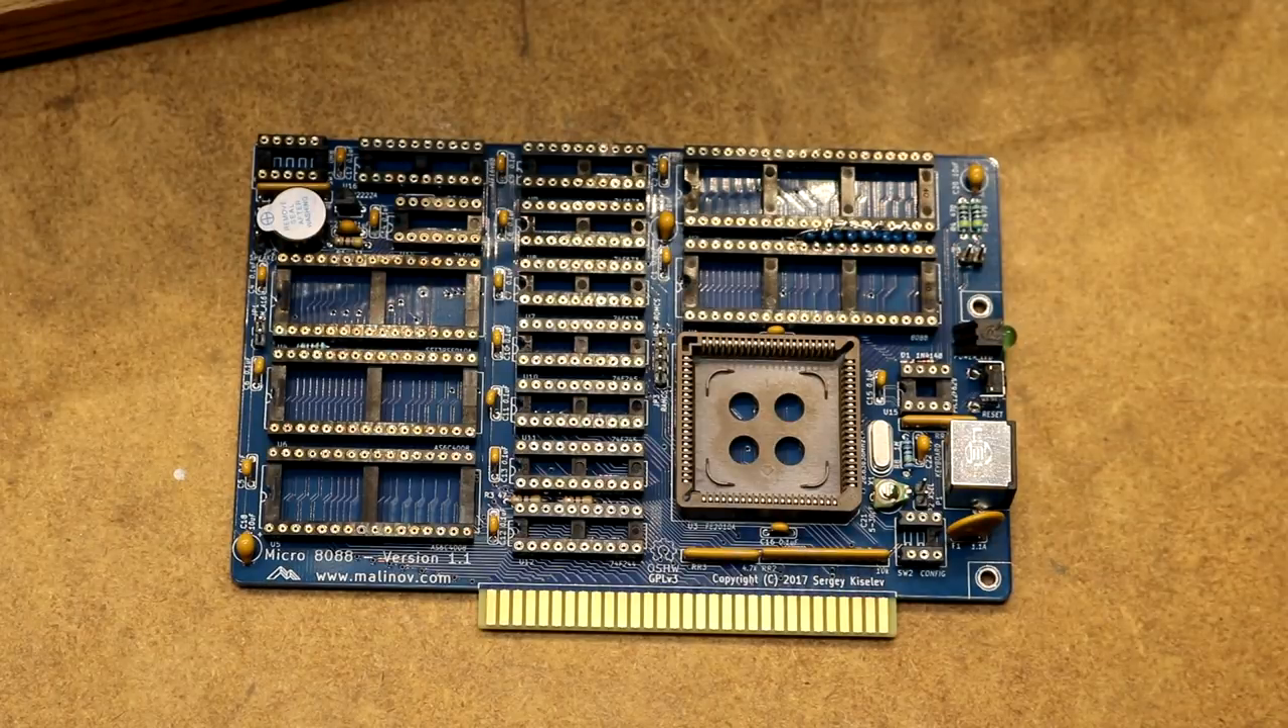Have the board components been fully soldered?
Yes.